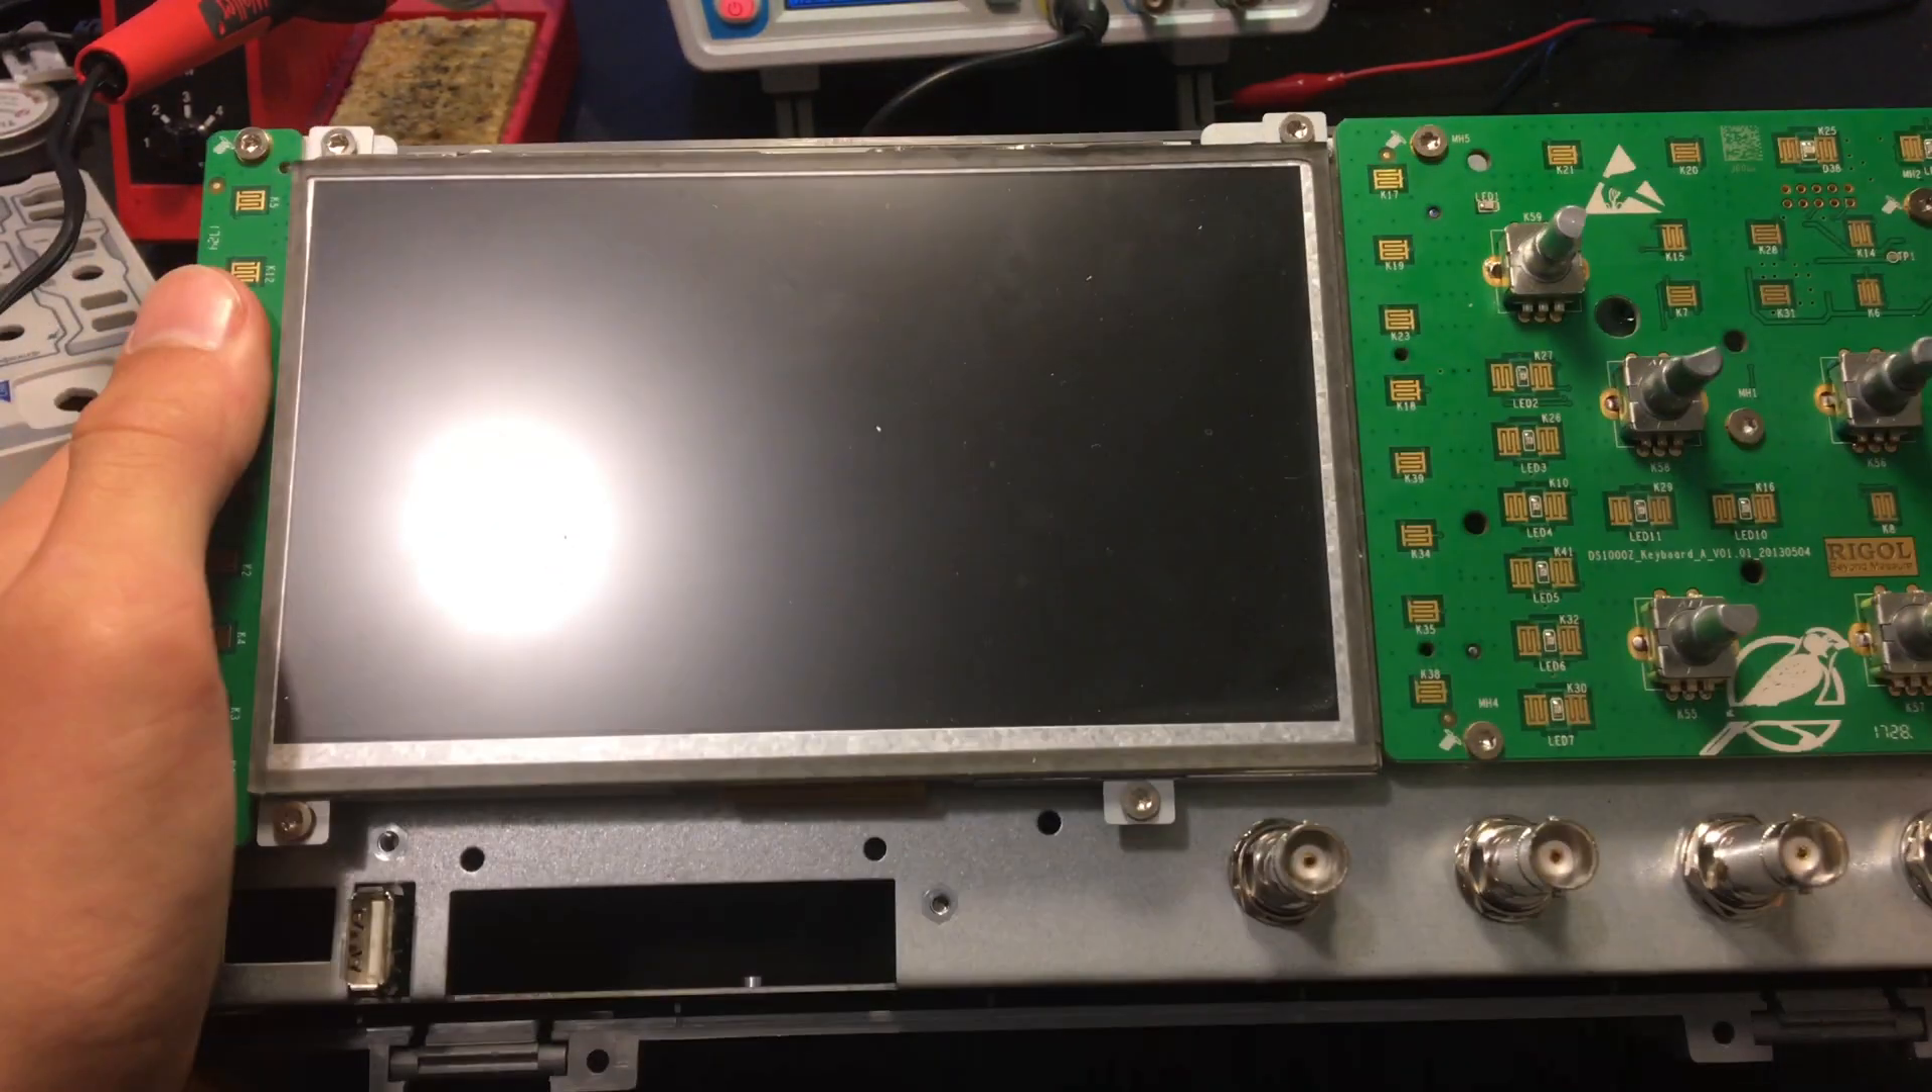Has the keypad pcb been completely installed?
Yes.